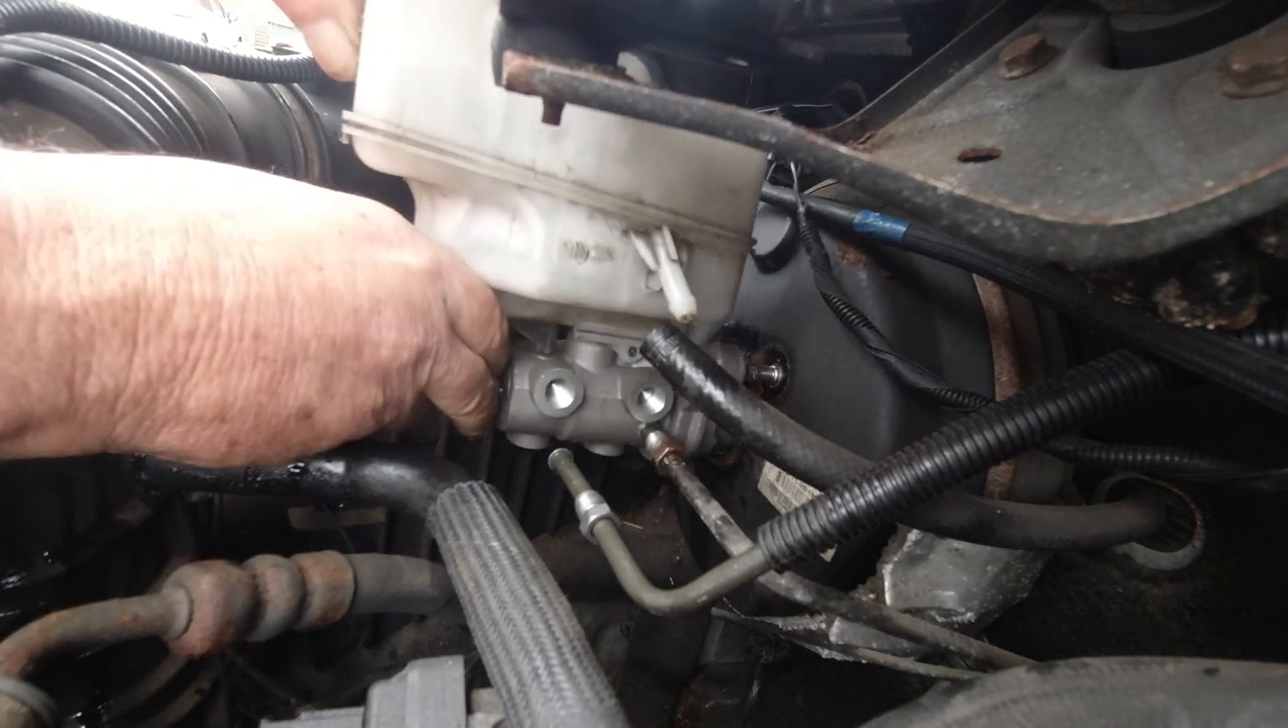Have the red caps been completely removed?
Yes.